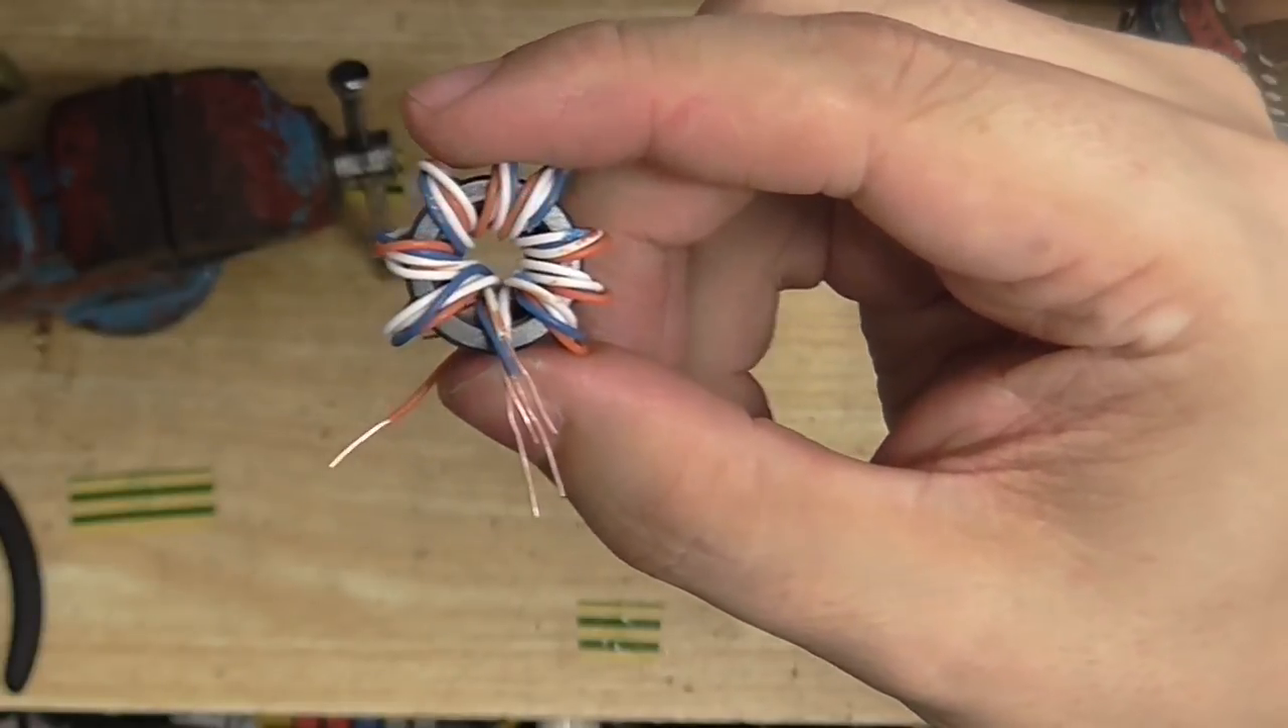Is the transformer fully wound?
Yes.